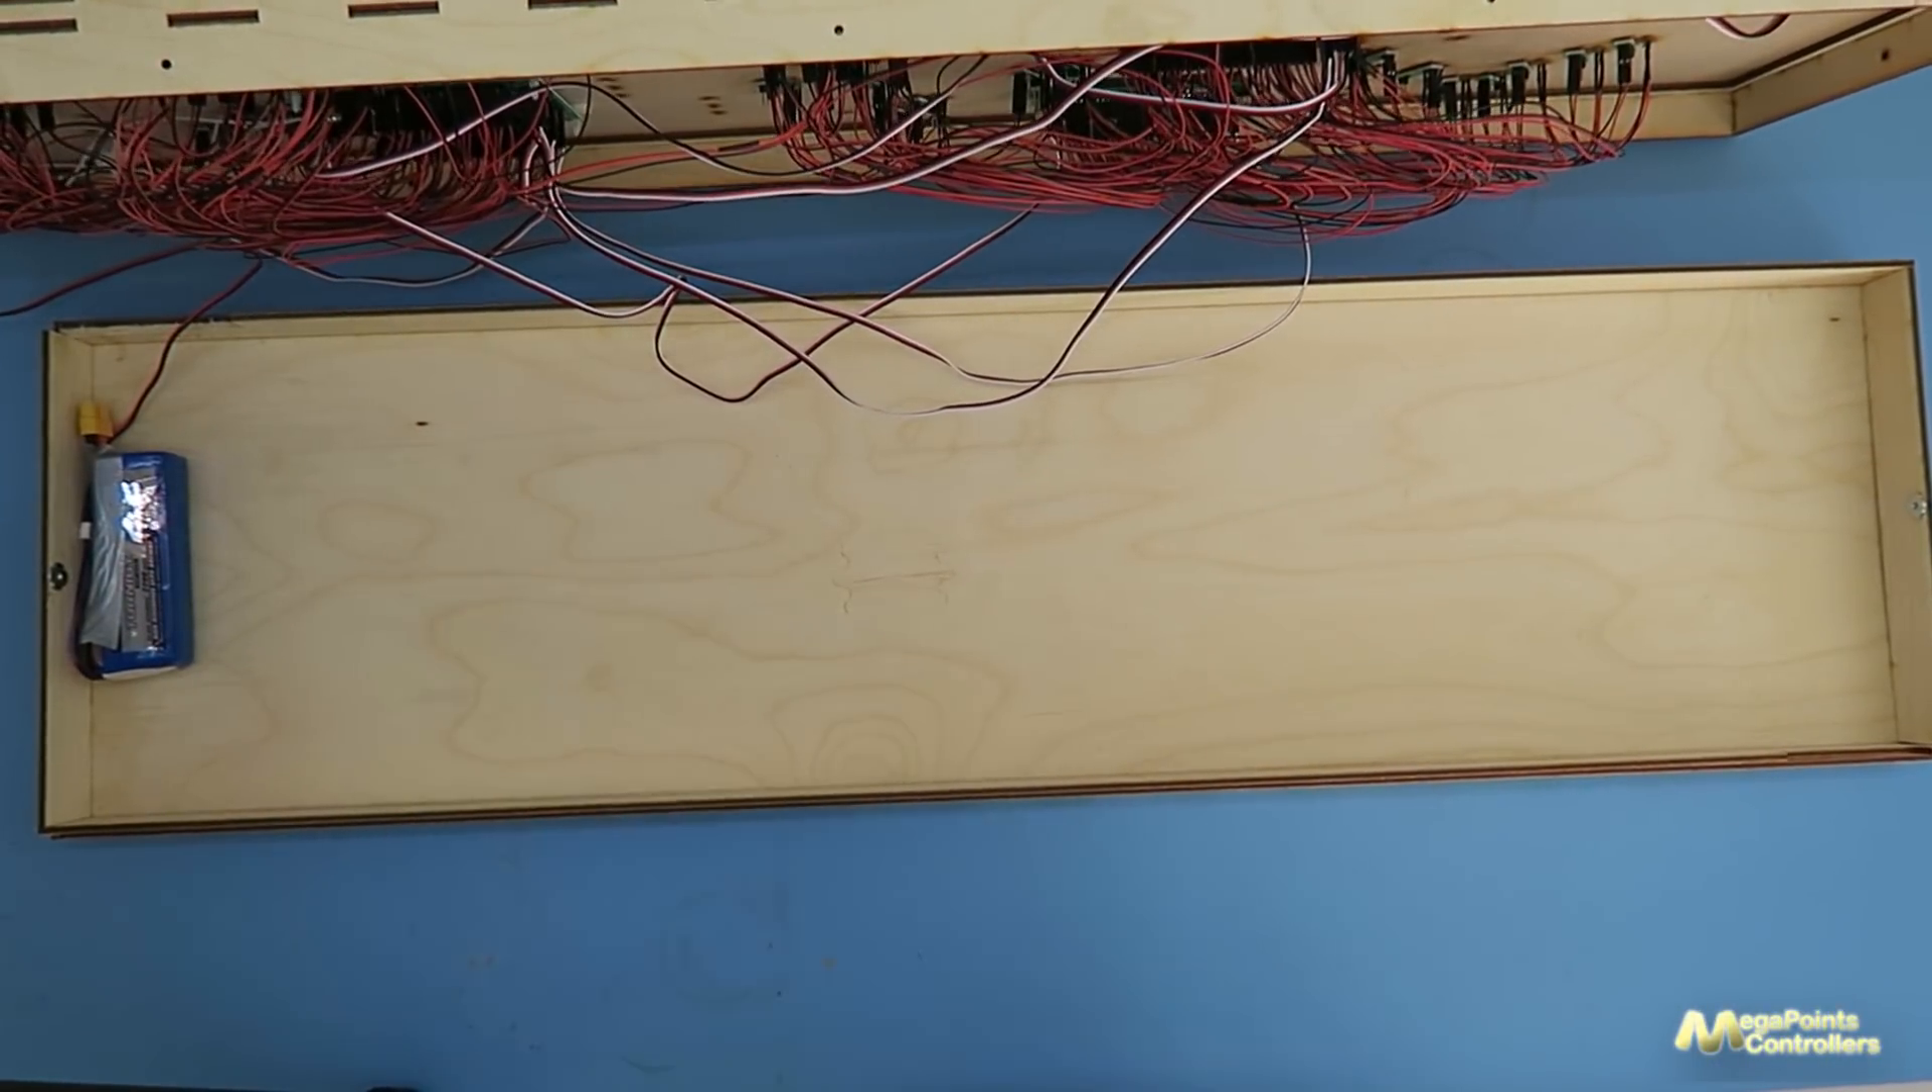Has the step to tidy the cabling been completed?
No.